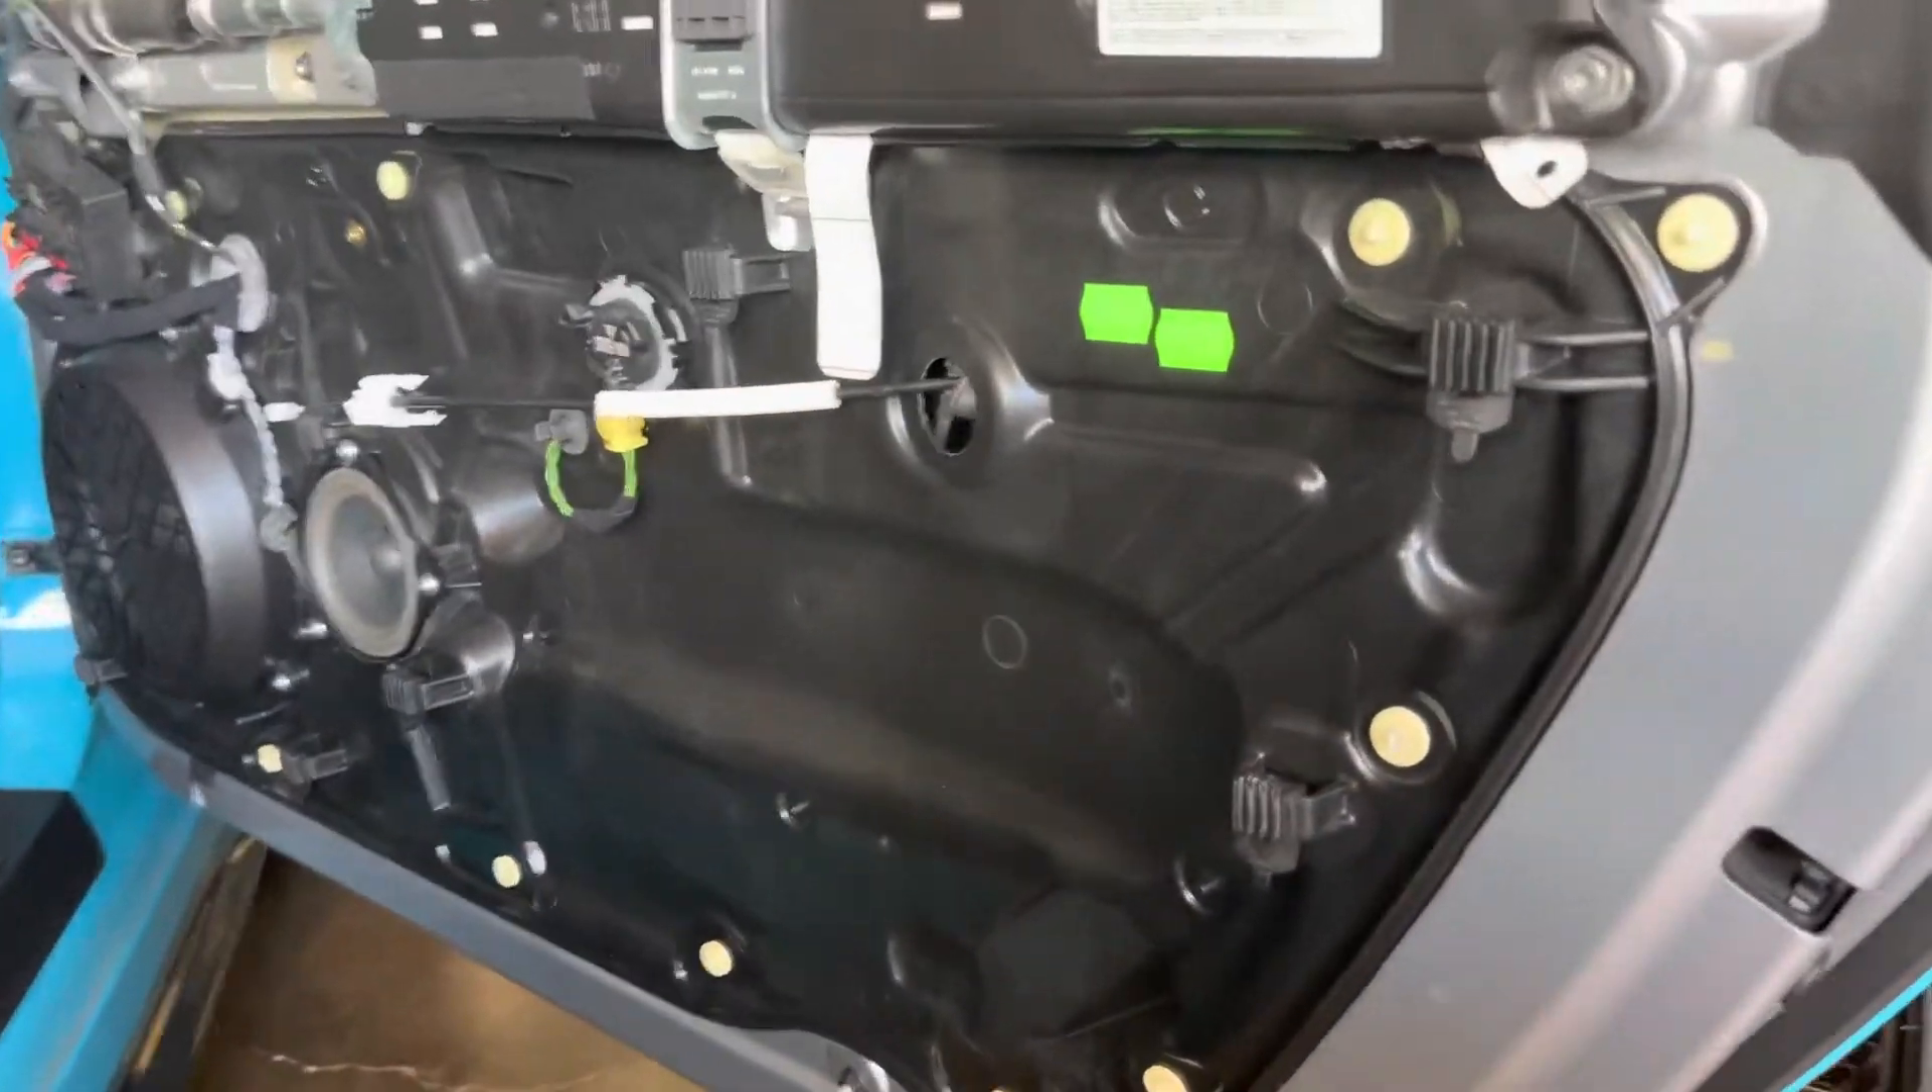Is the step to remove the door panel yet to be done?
No.